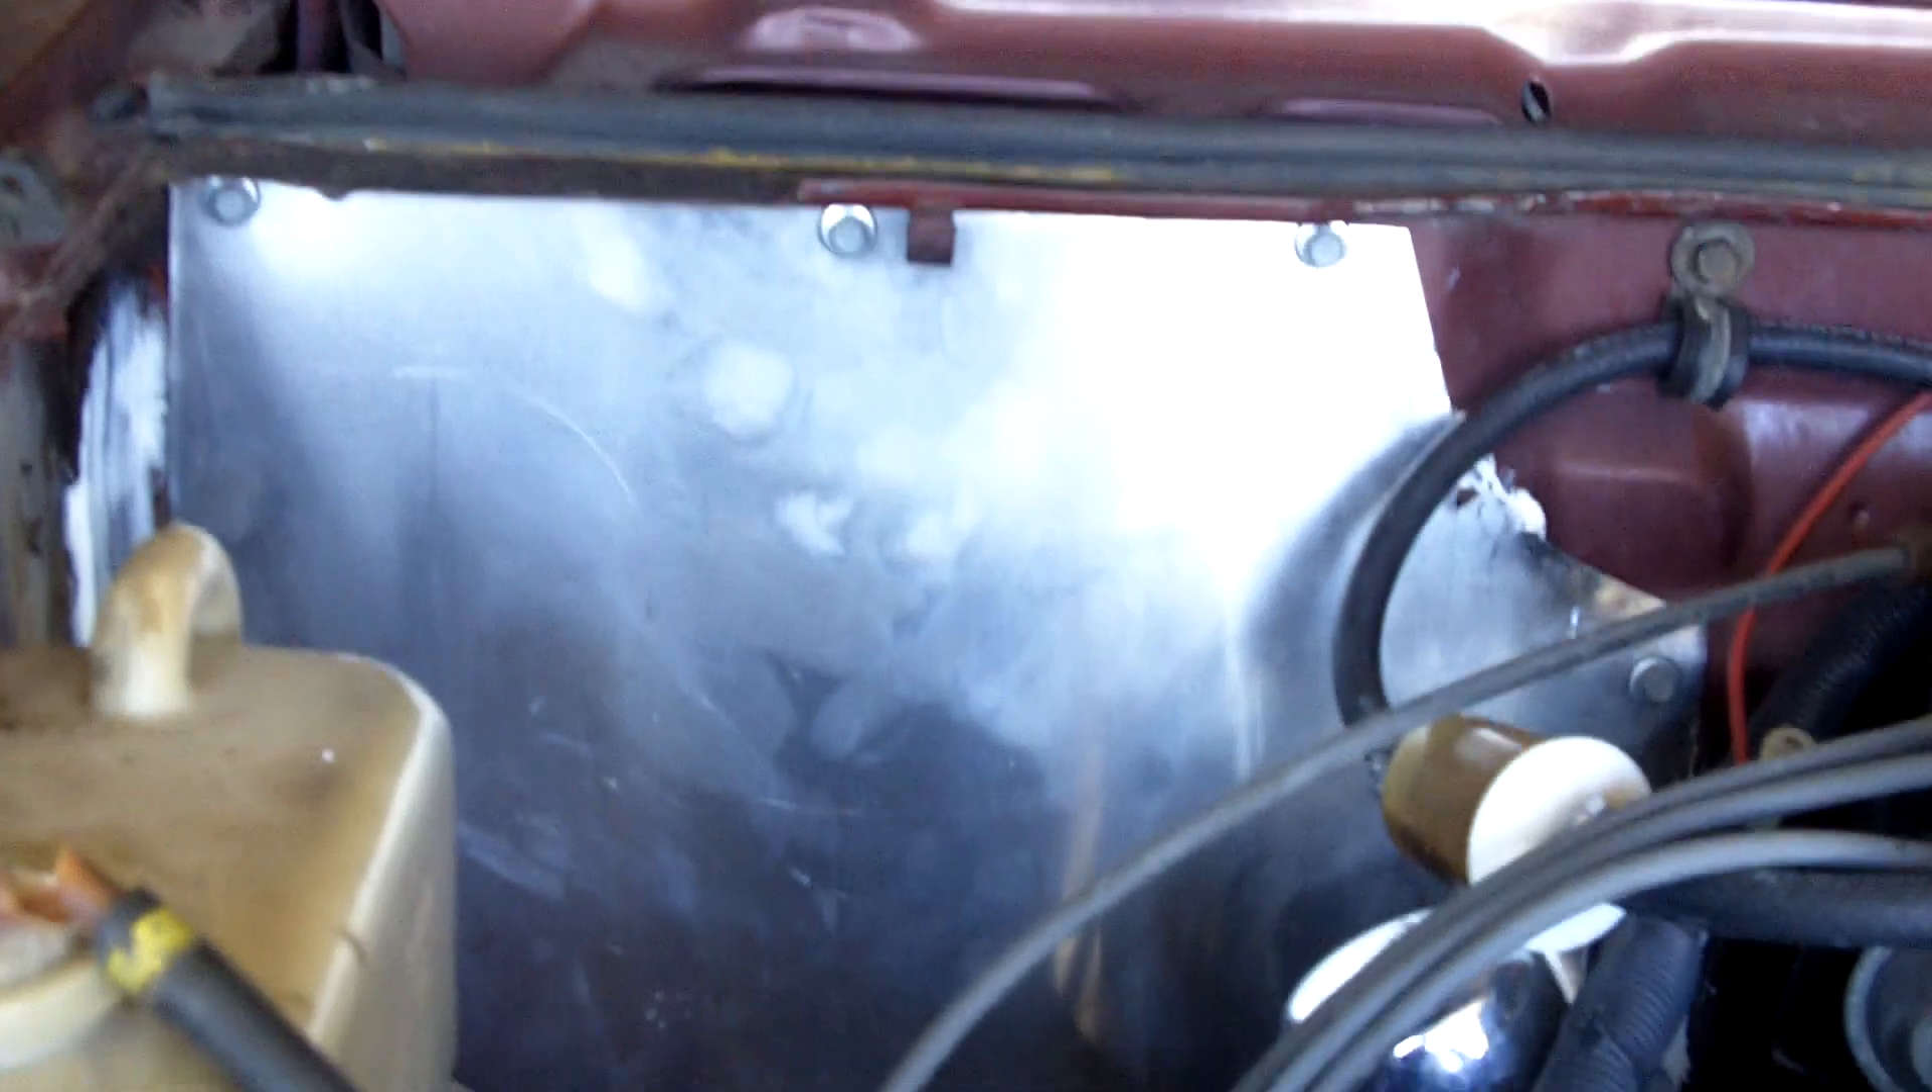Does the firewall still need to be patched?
No.